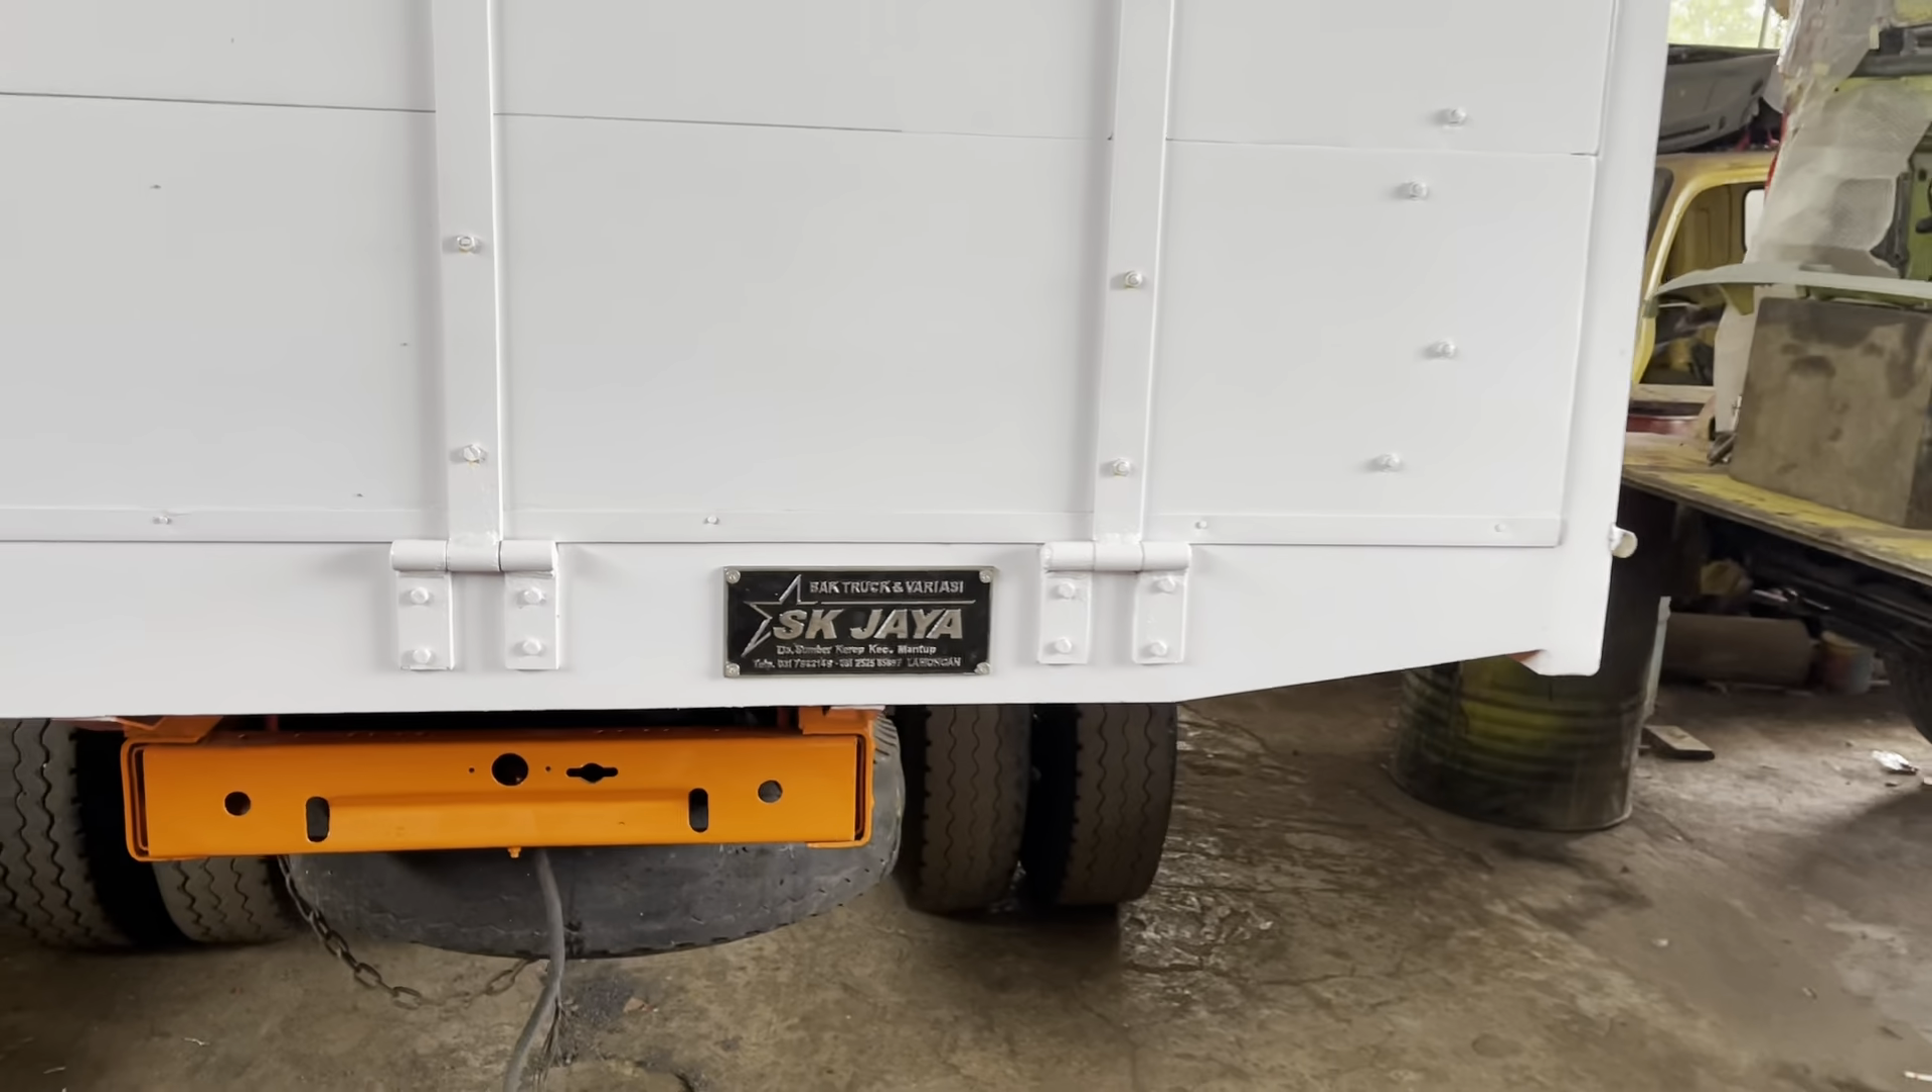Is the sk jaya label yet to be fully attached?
No.